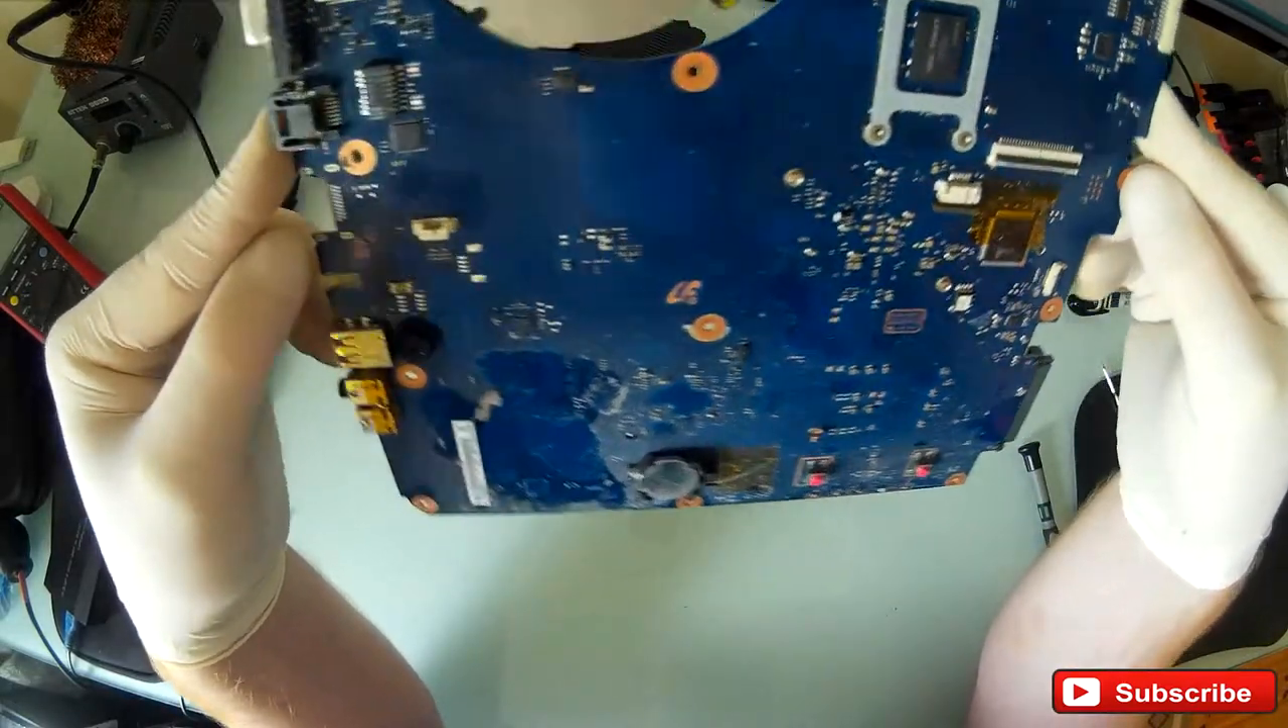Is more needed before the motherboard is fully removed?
No.